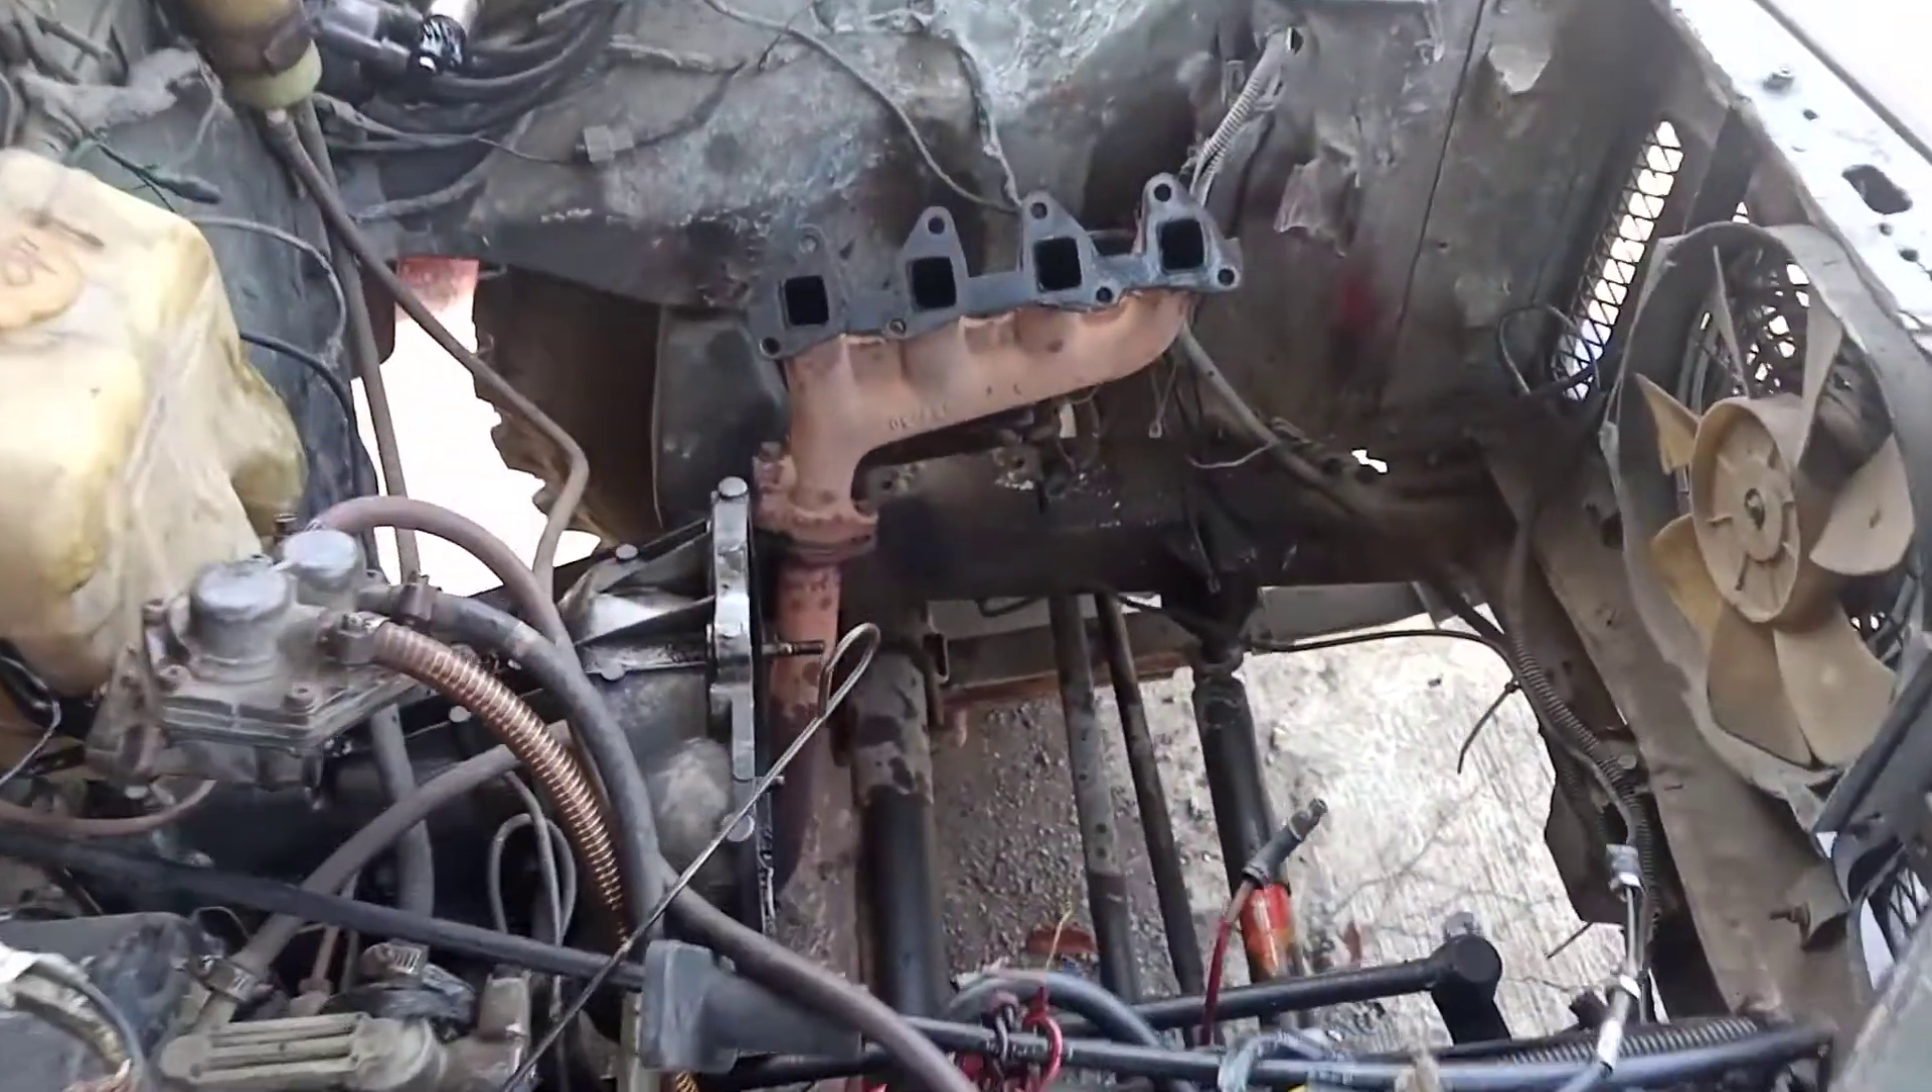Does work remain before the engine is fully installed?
Yes.